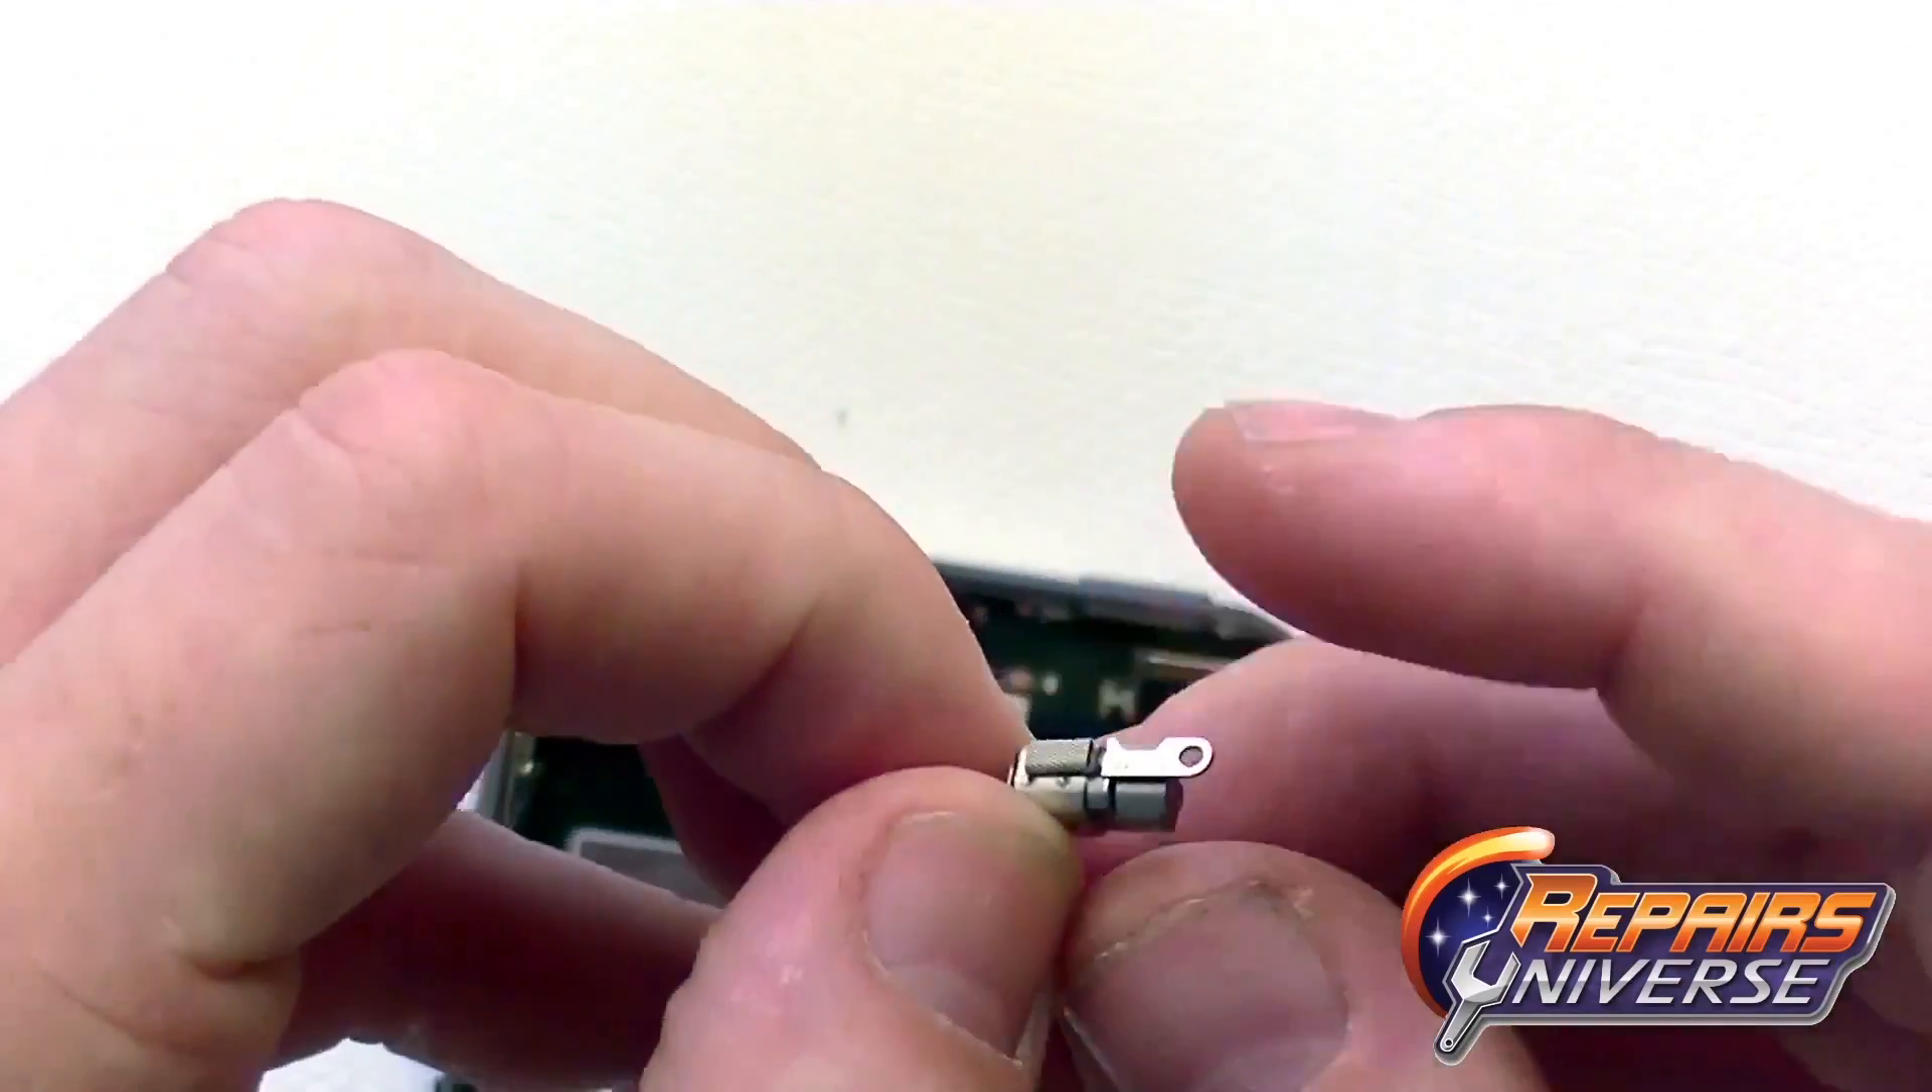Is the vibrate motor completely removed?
Yes.